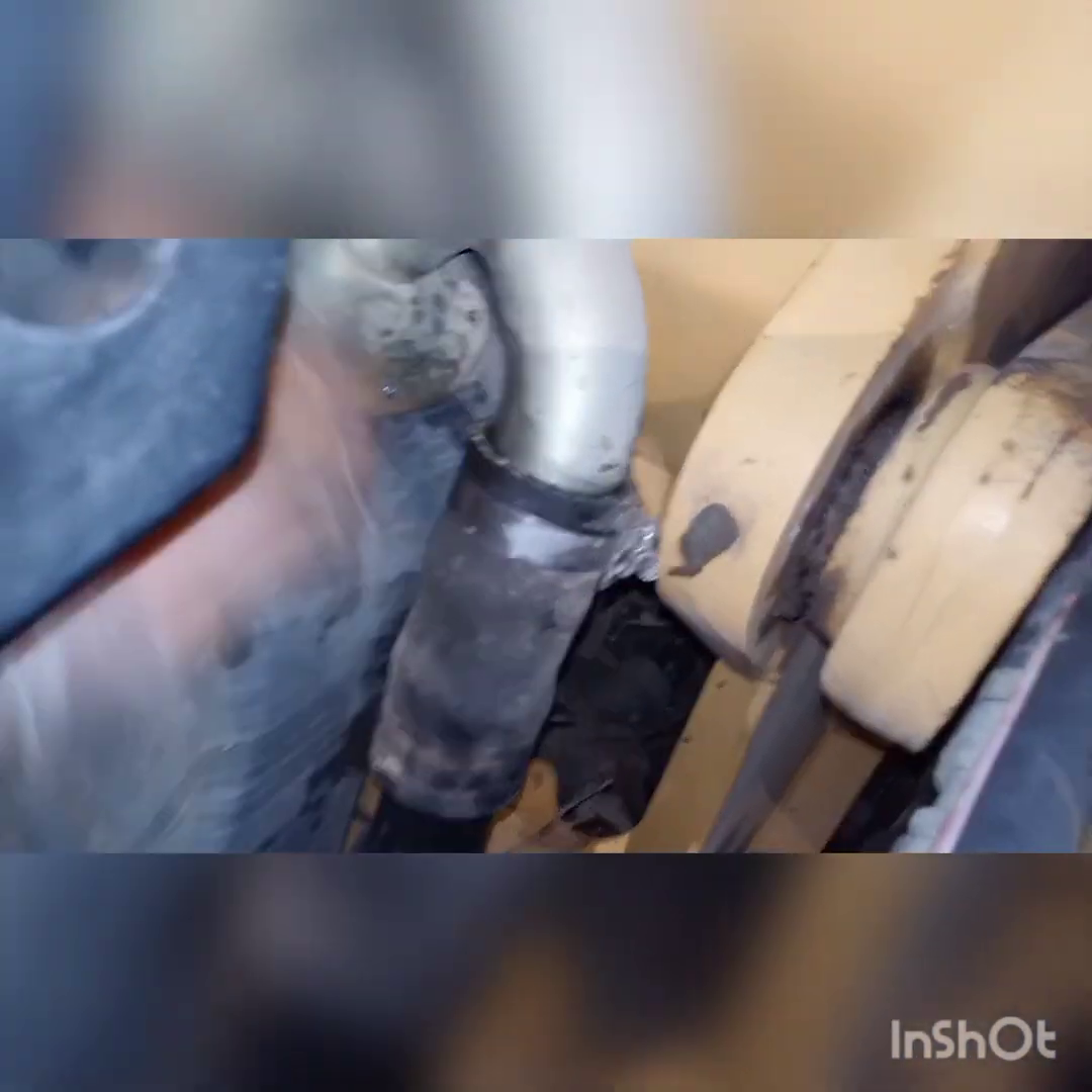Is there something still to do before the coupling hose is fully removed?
Yes.